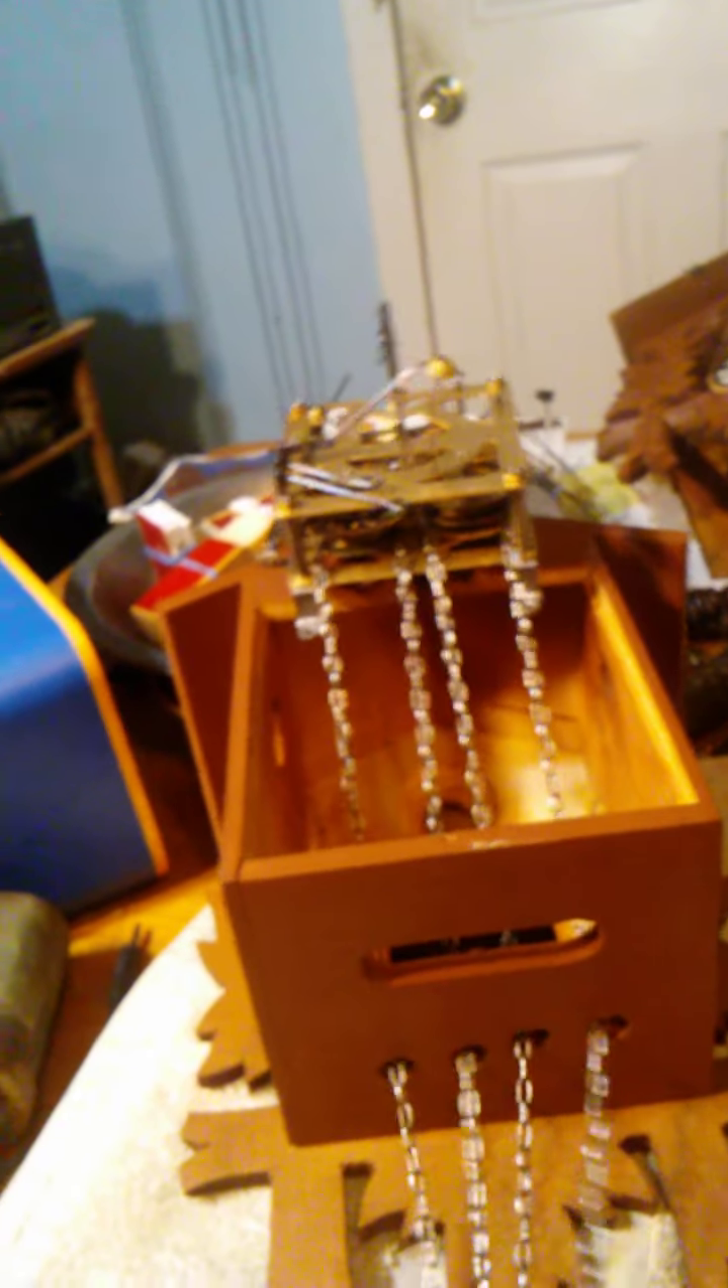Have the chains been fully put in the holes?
Yes.